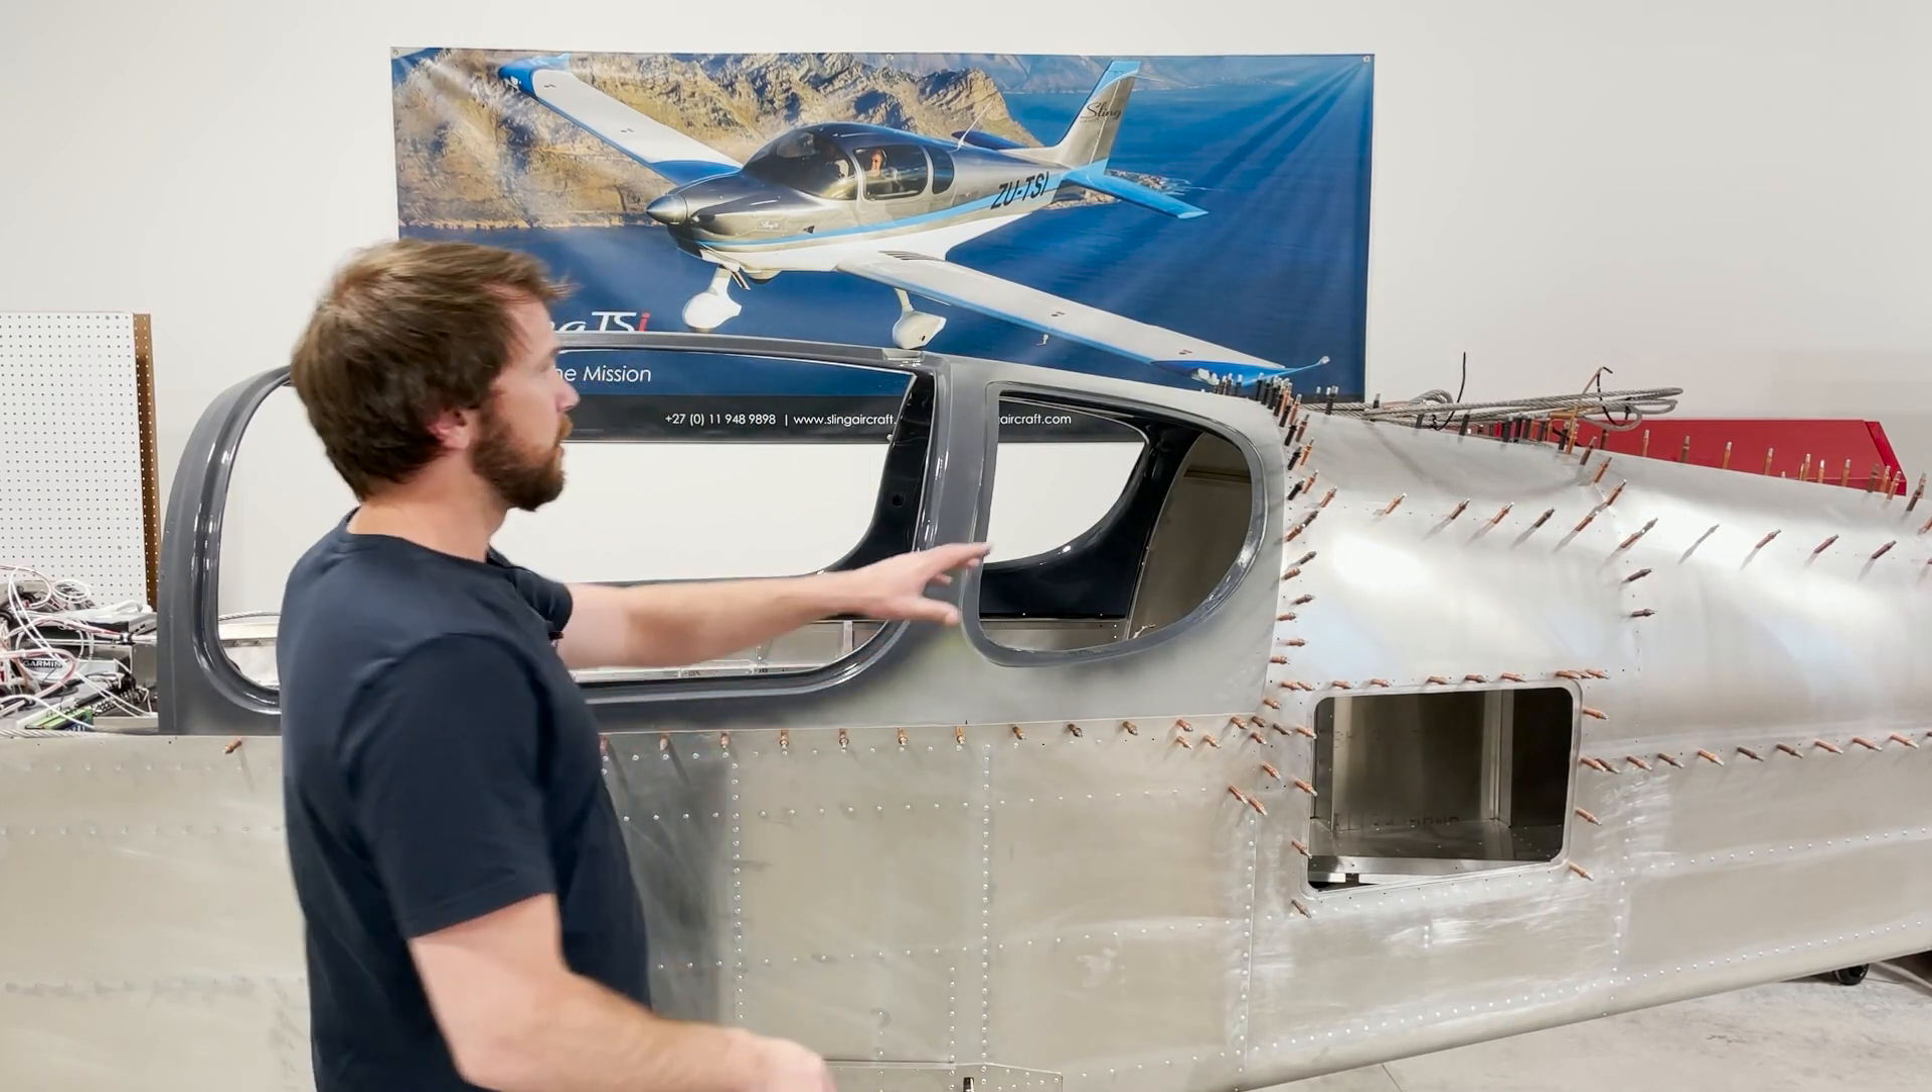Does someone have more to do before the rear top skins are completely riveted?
Yes.